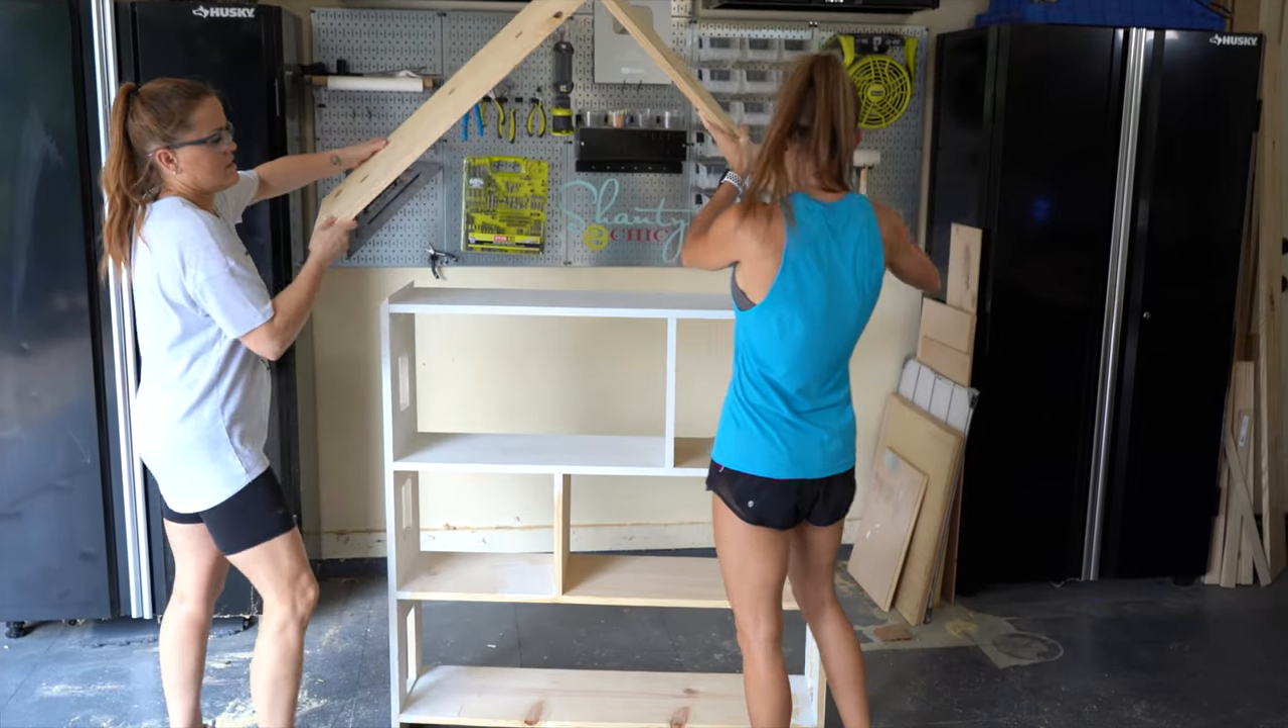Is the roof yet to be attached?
Yes.